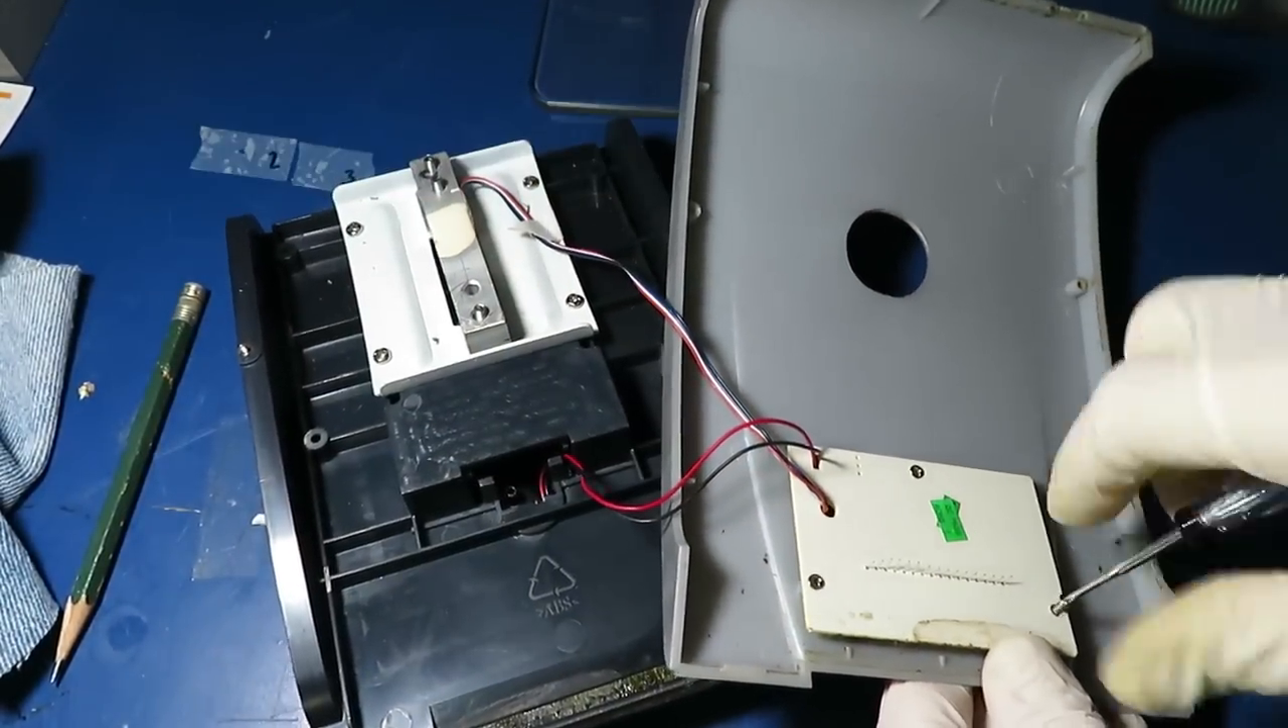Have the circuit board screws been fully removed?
No.